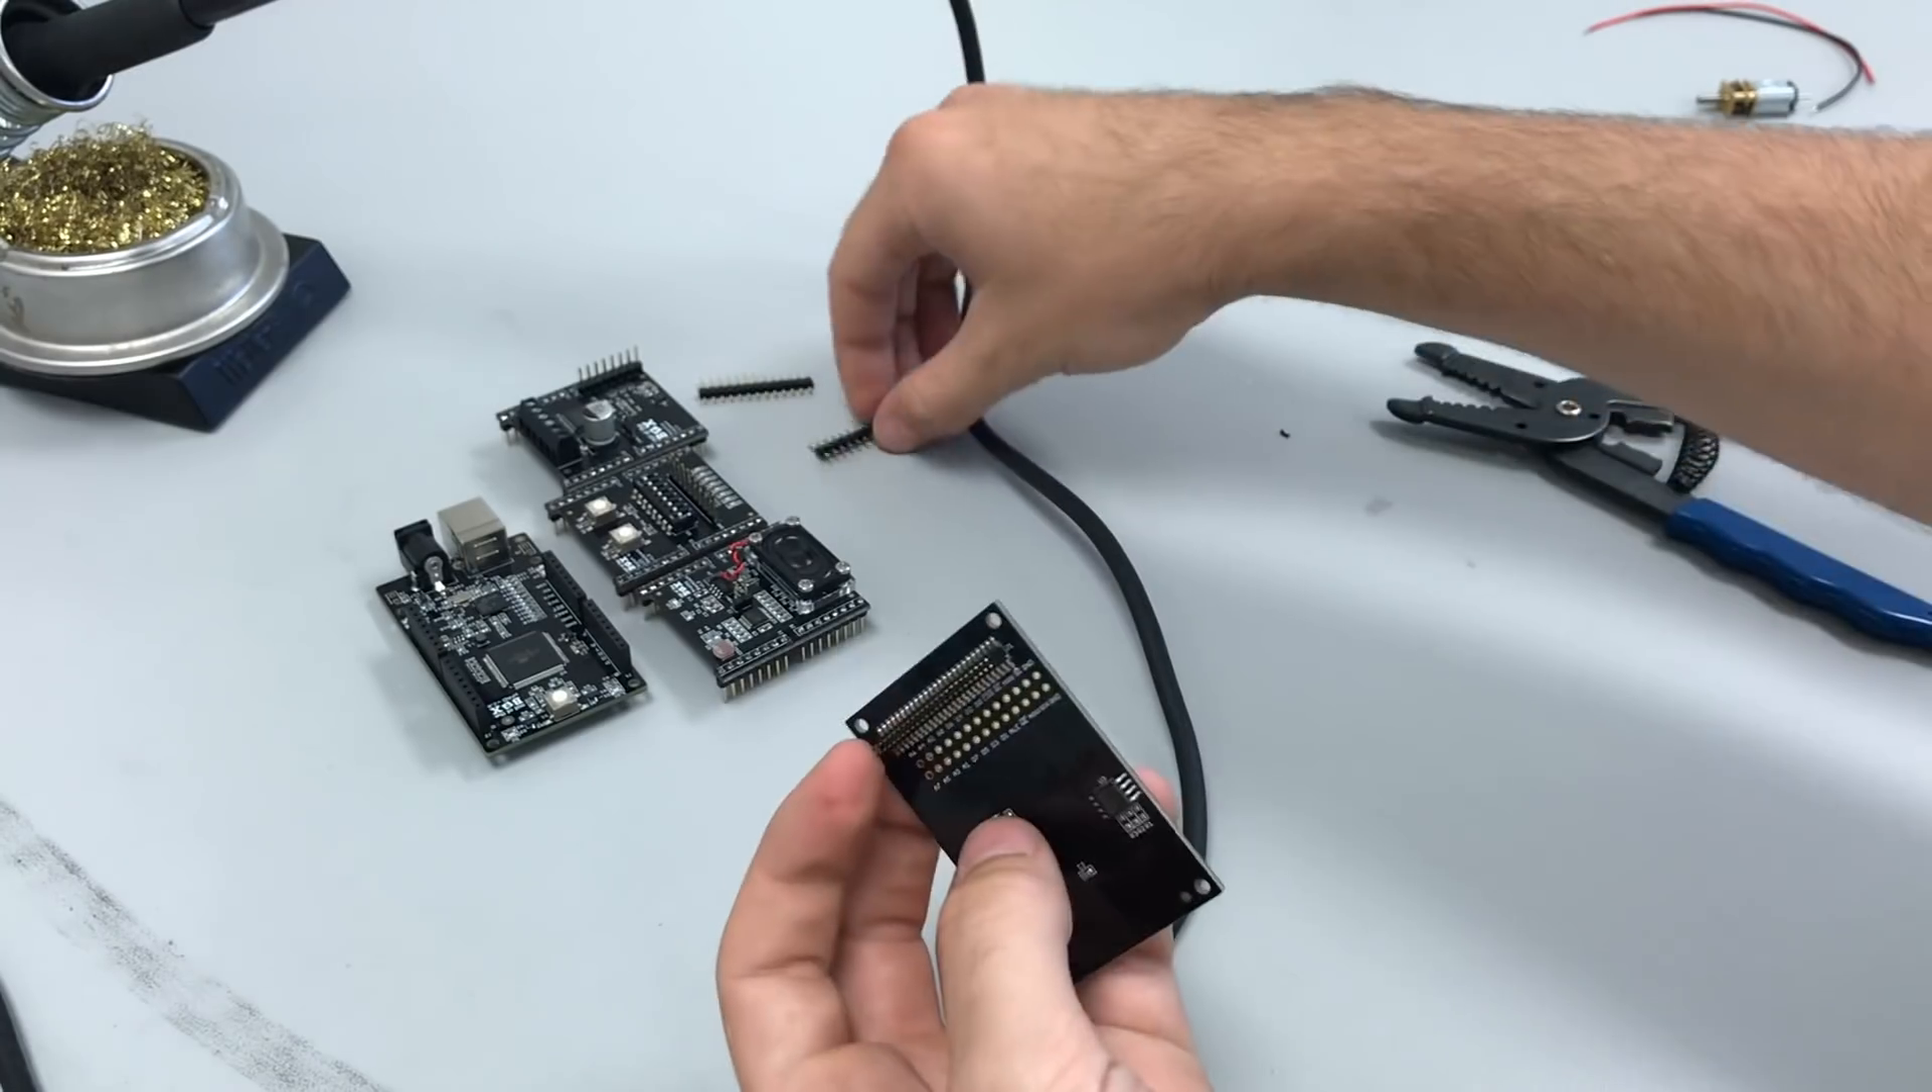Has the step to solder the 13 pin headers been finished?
No.